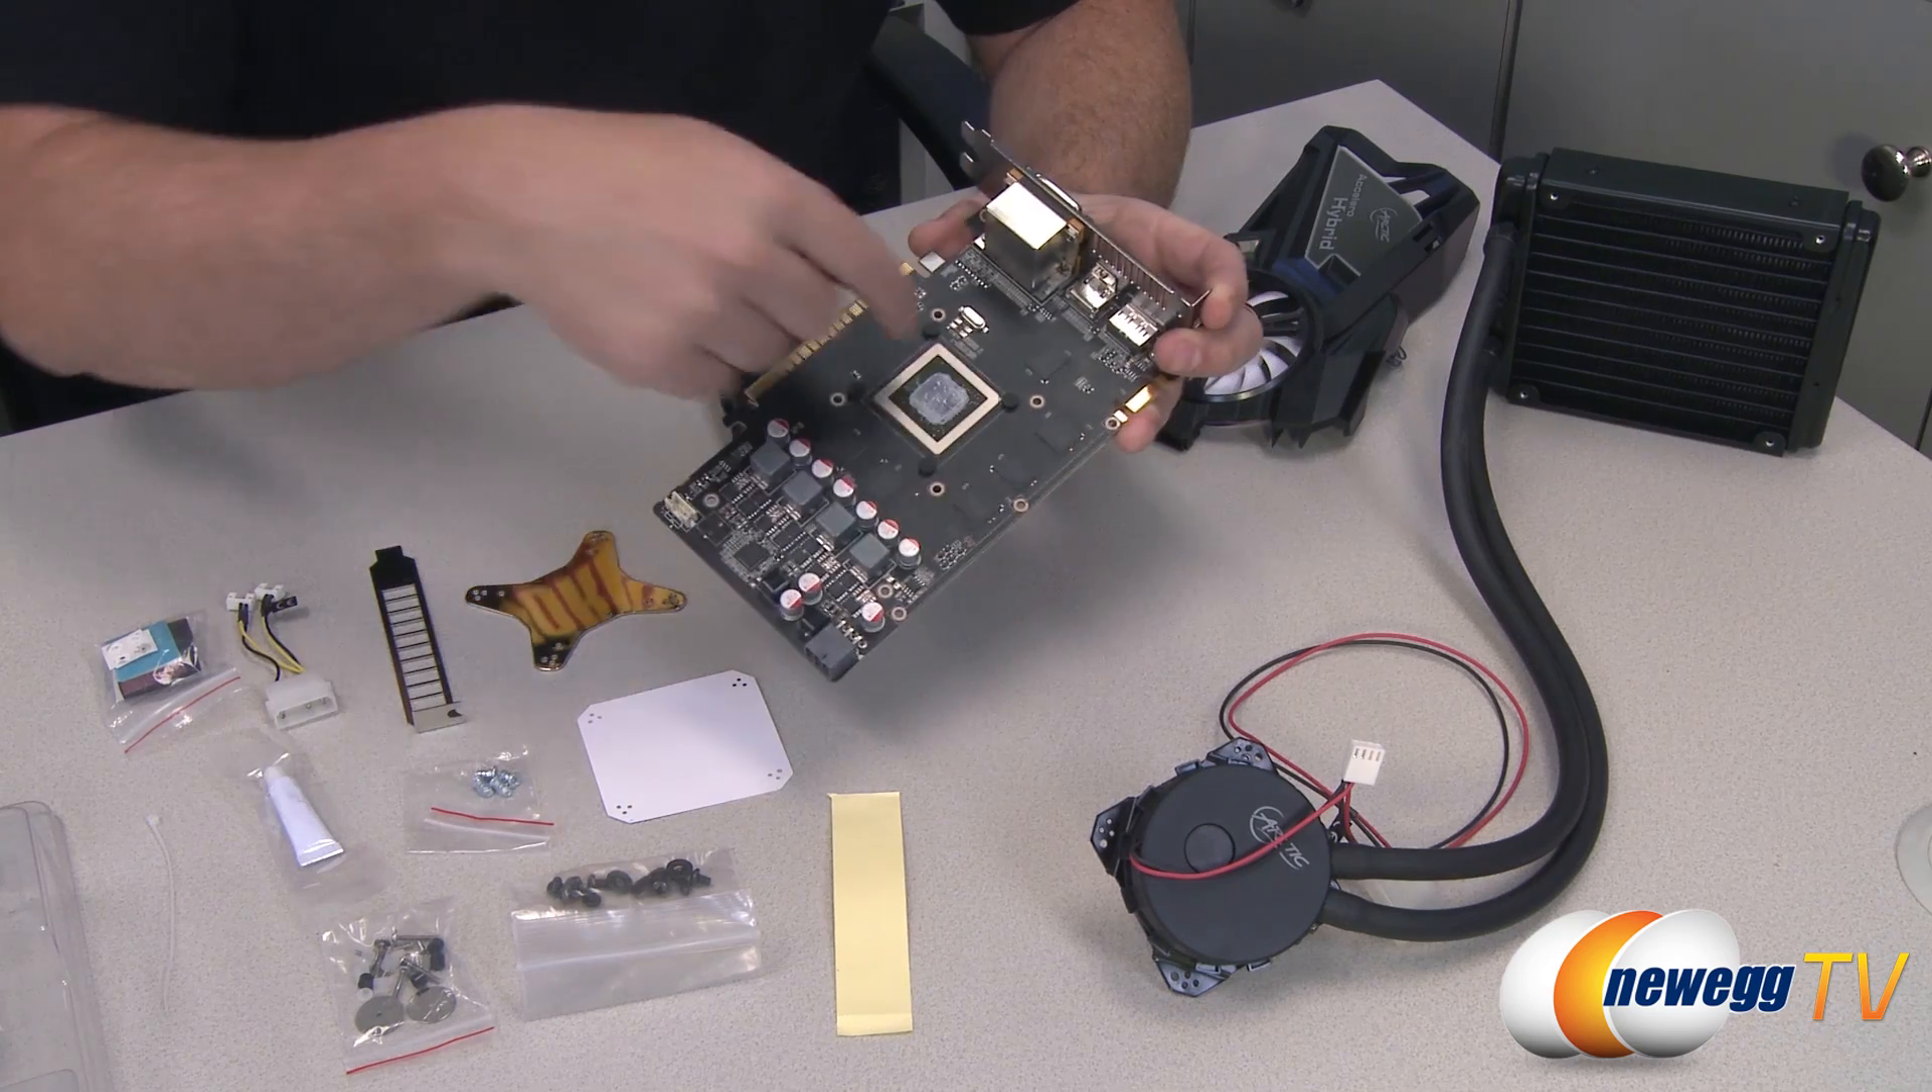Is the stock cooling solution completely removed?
Yes.